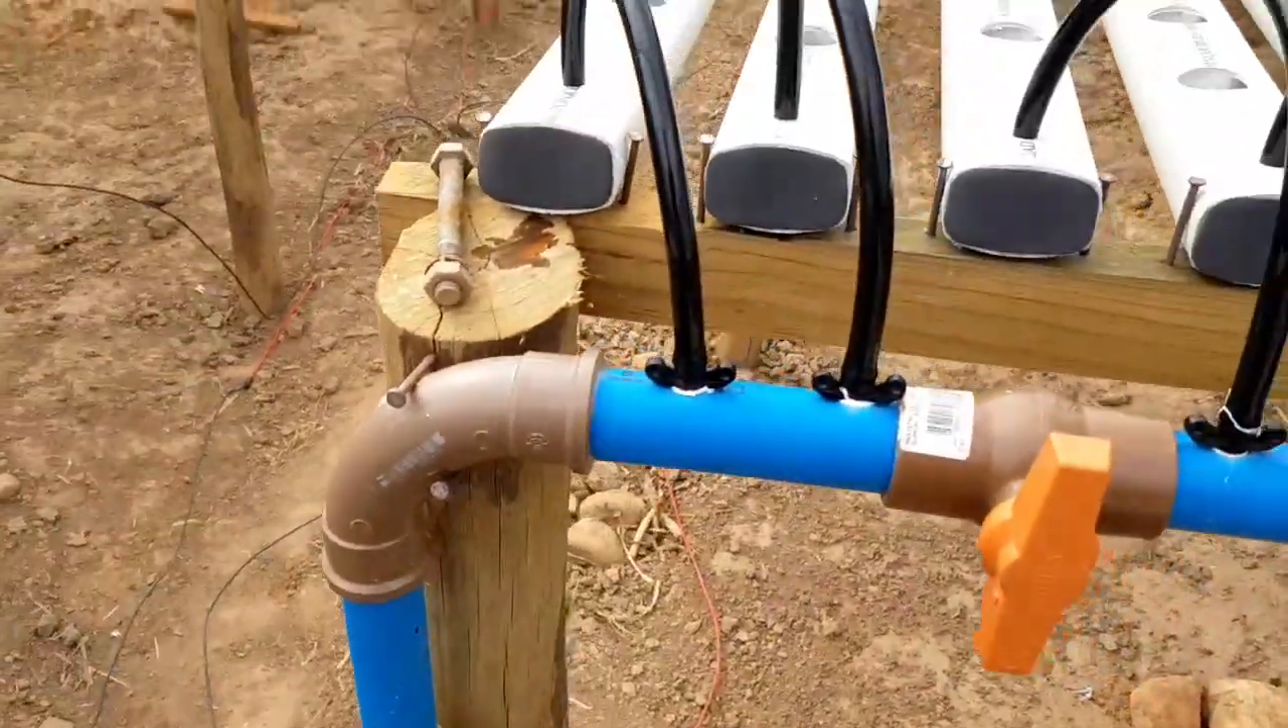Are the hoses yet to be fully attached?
No.